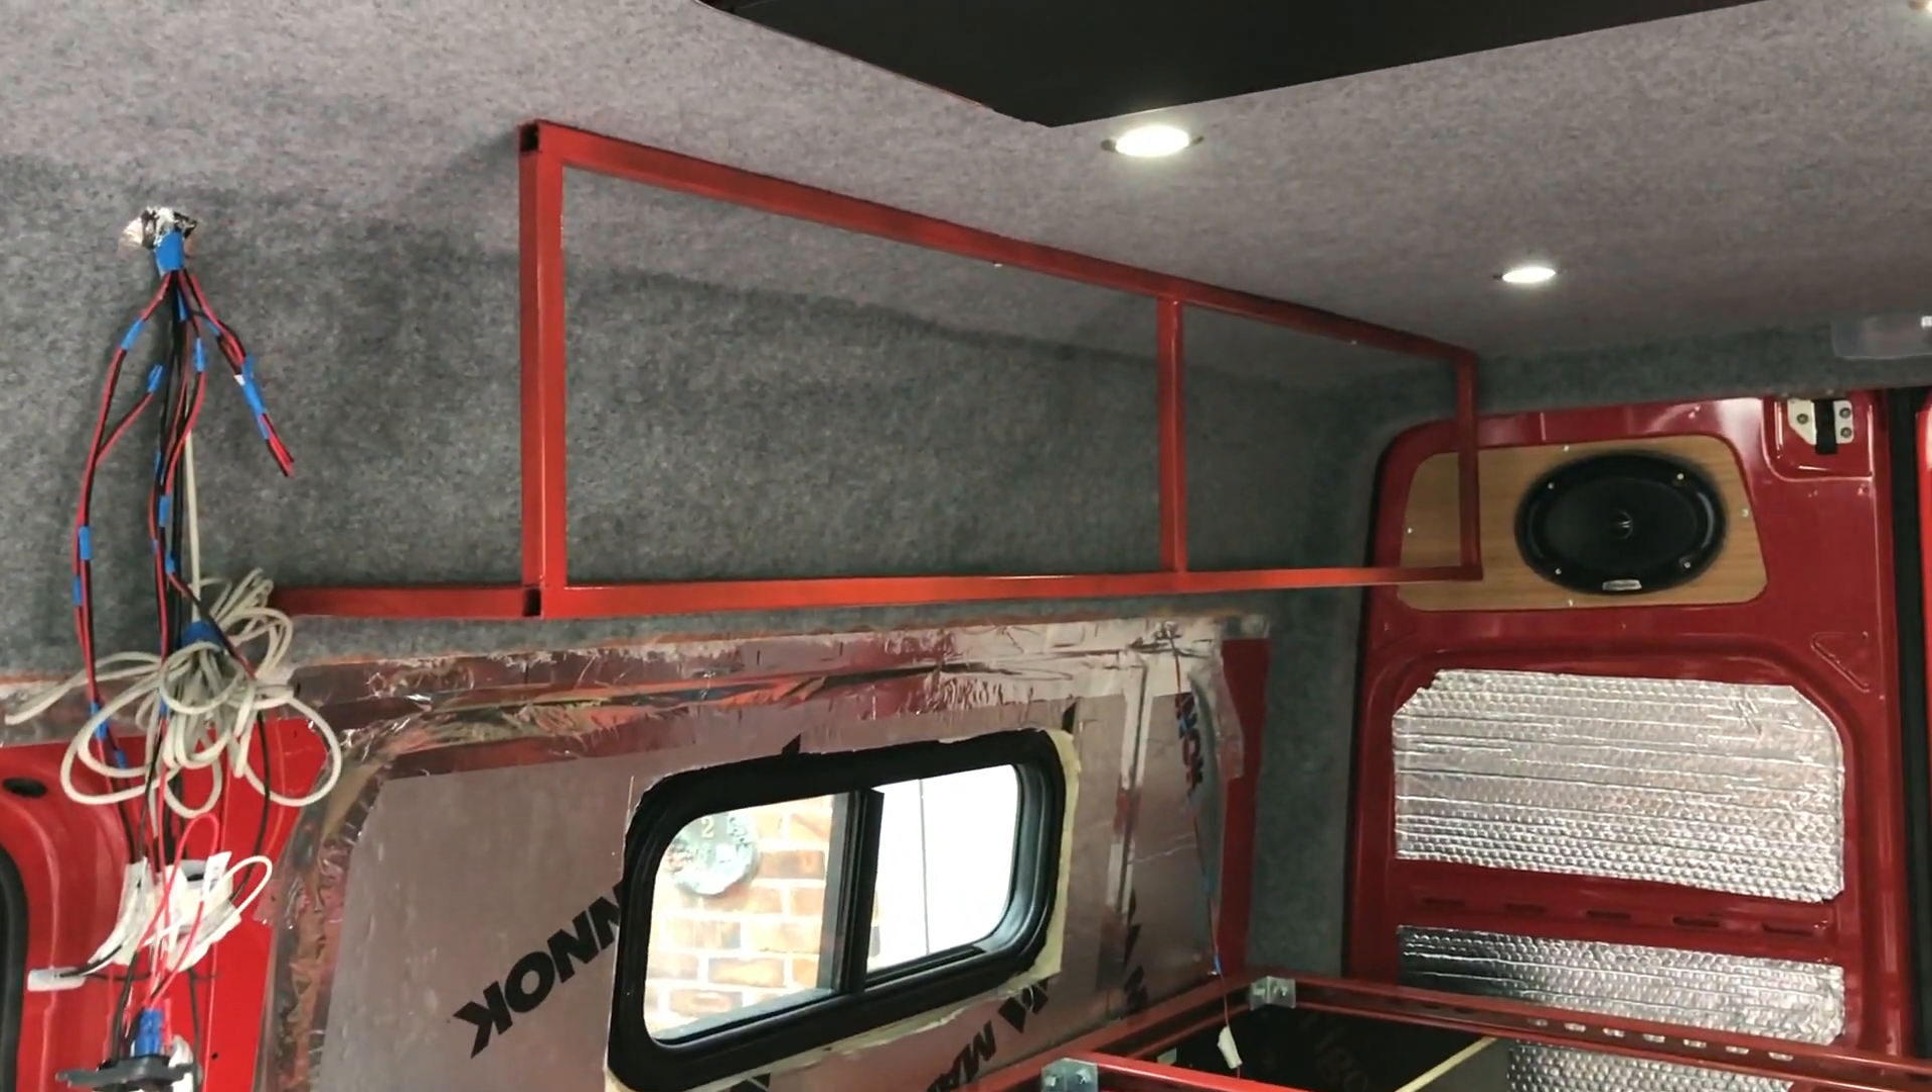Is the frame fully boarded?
No.